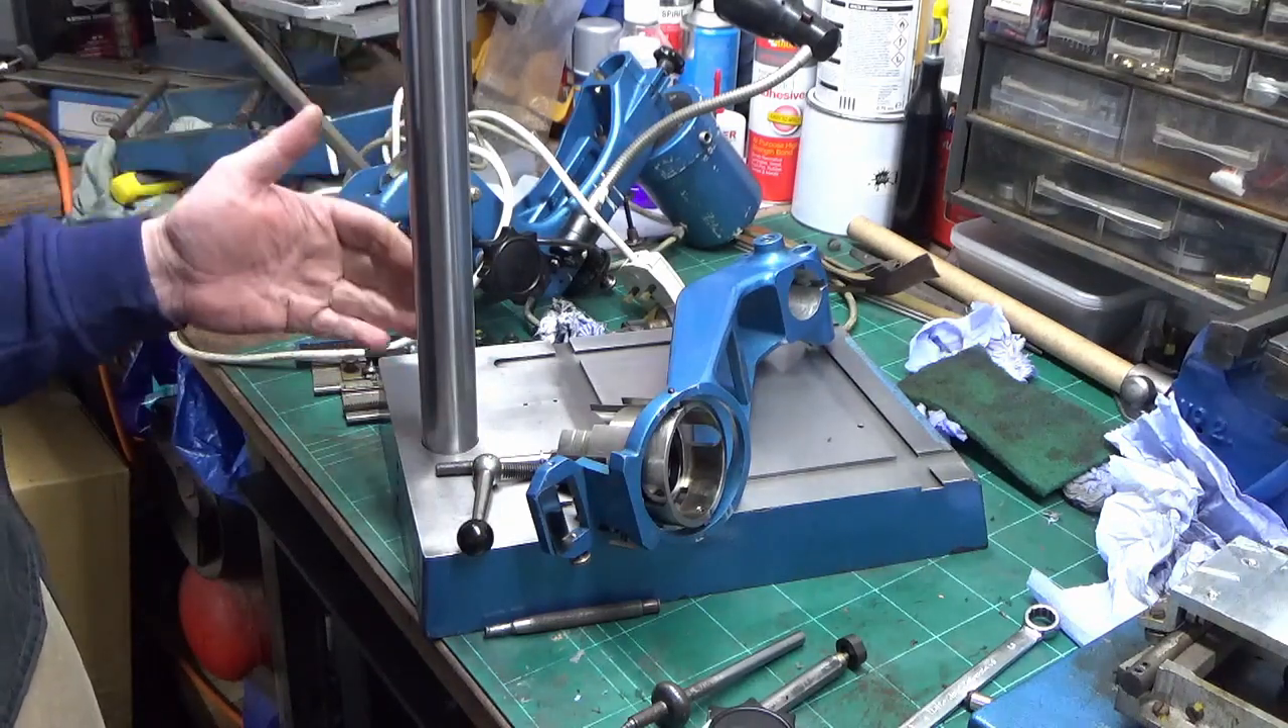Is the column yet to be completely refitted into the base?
No.